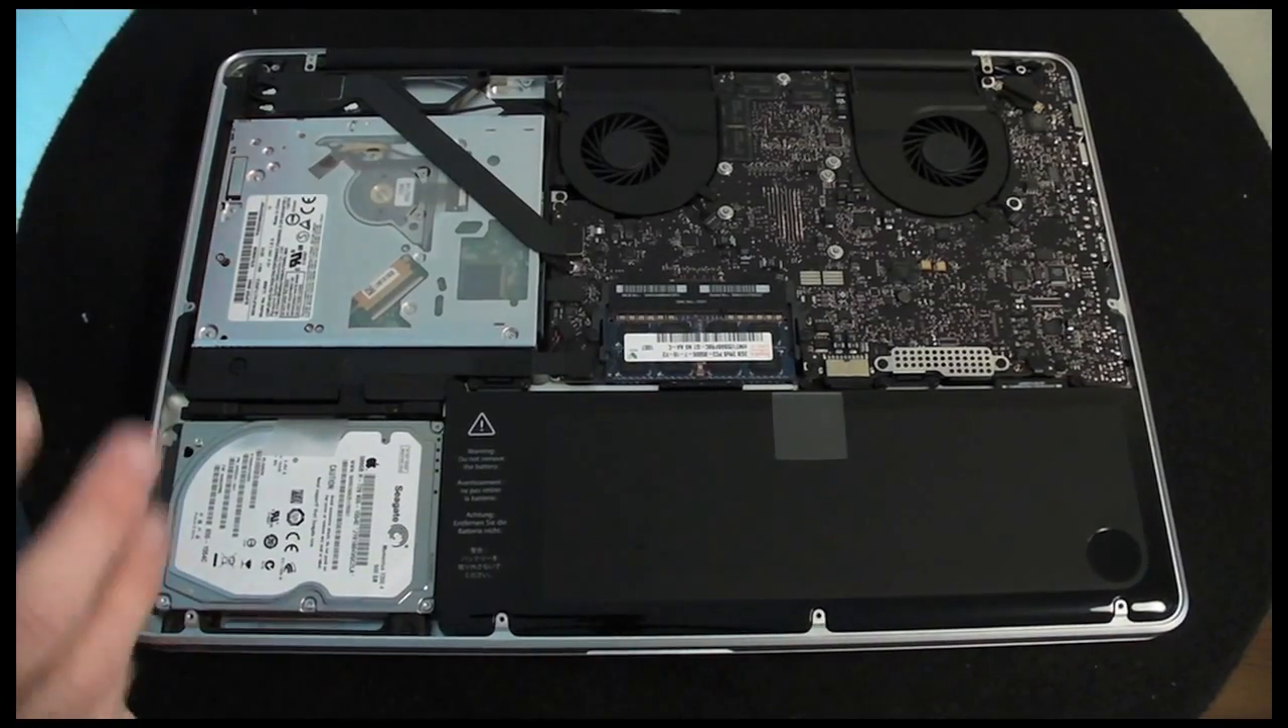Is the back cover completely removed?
Yes.